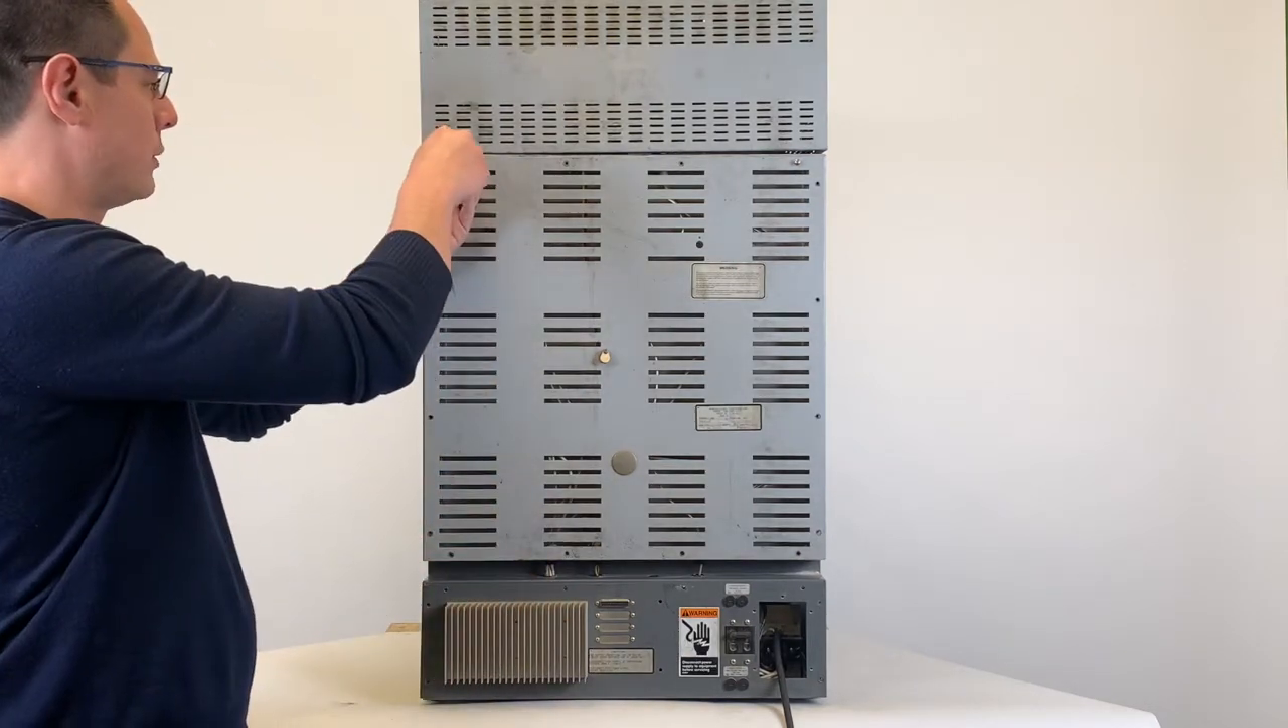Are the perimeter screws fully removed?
No.